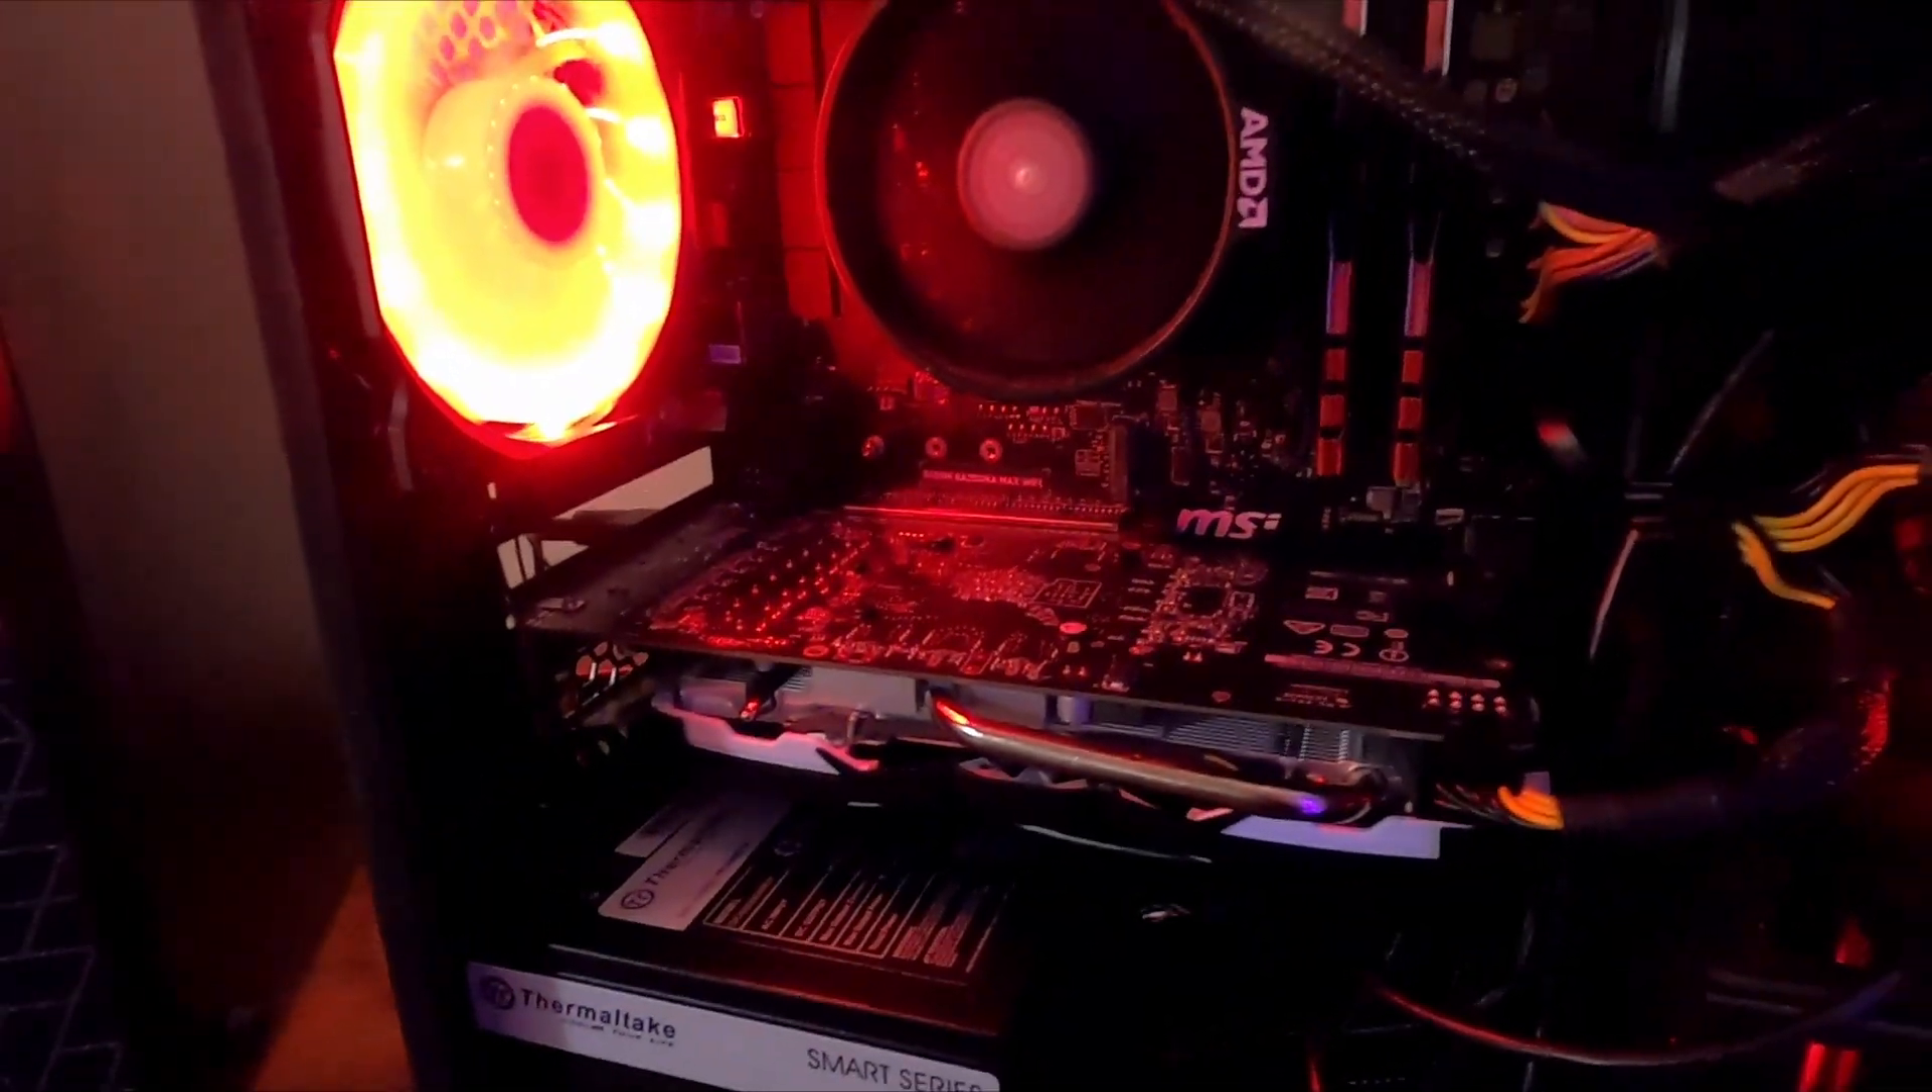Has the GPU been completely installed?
Yes.